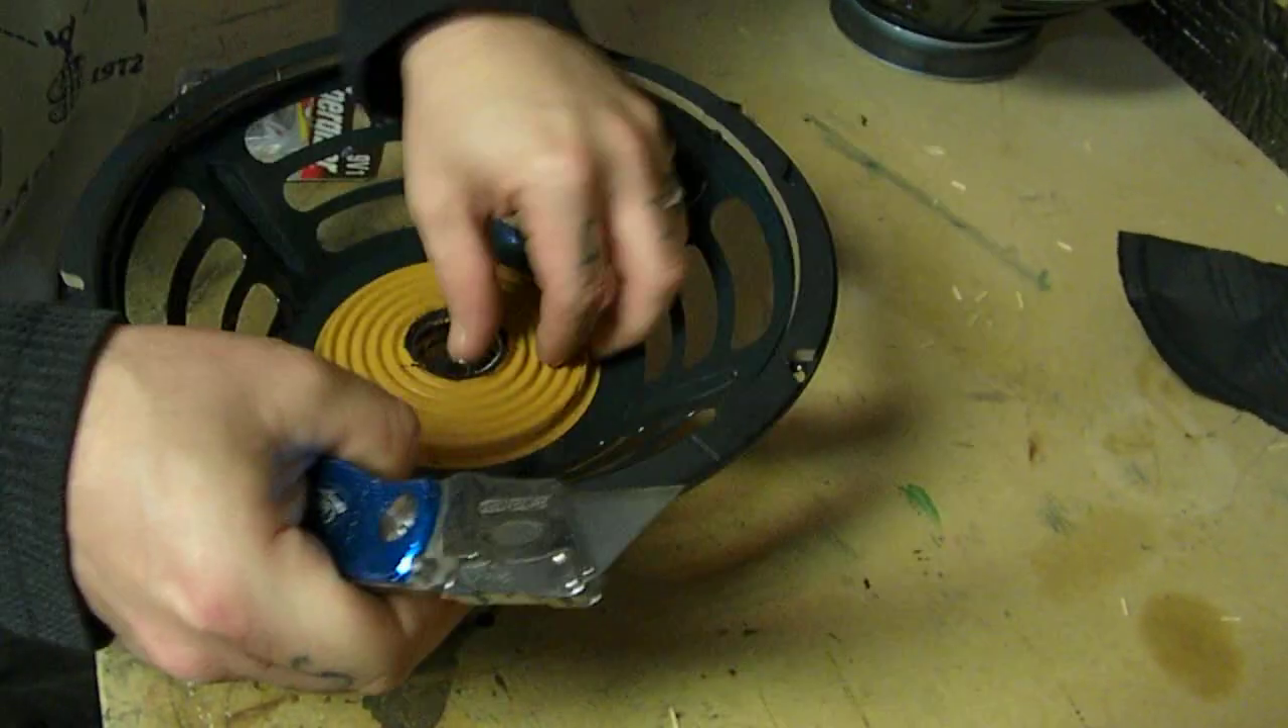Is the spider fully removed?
No.